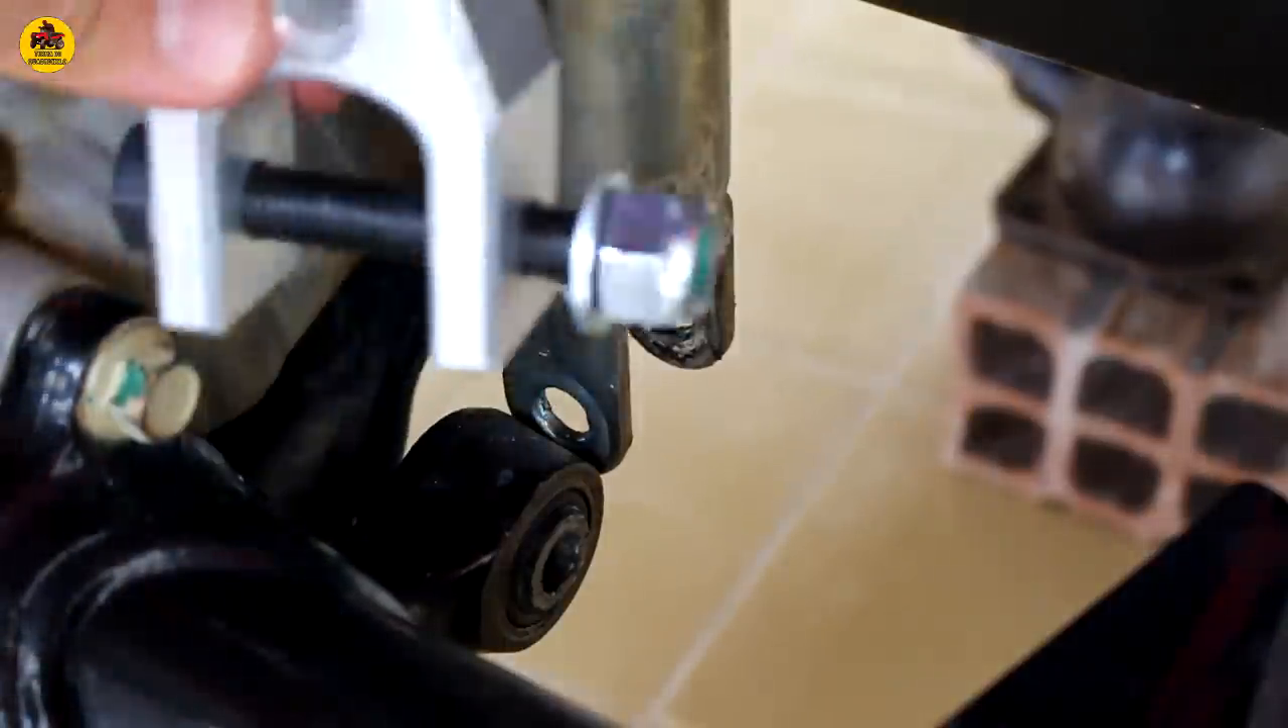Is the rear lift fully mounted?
No.